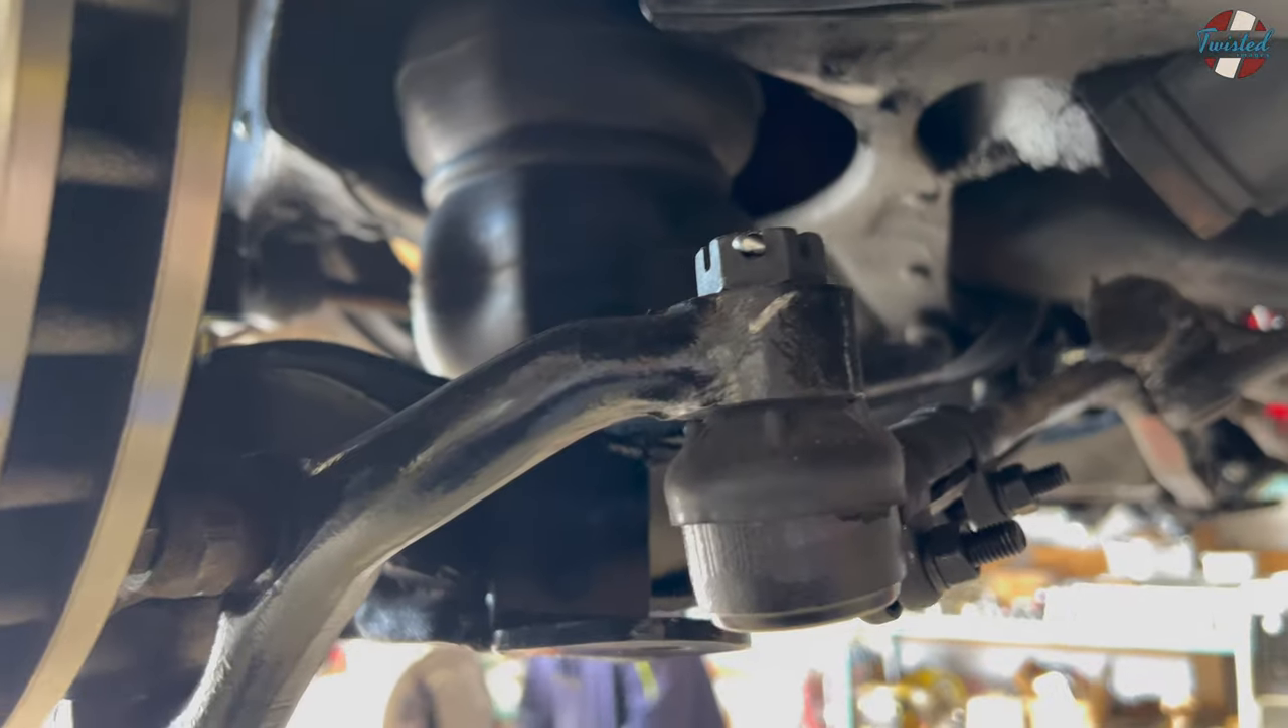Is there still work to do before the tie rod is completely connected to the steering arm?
No.